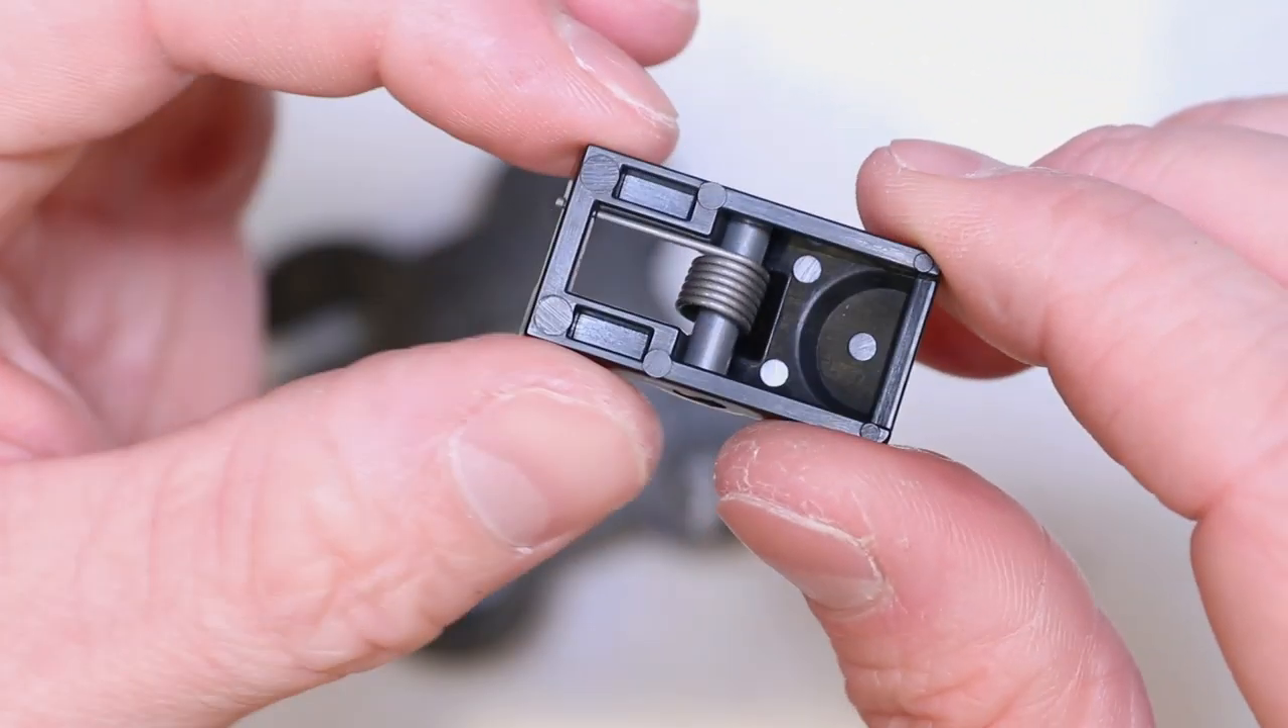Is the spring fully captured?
Yes.